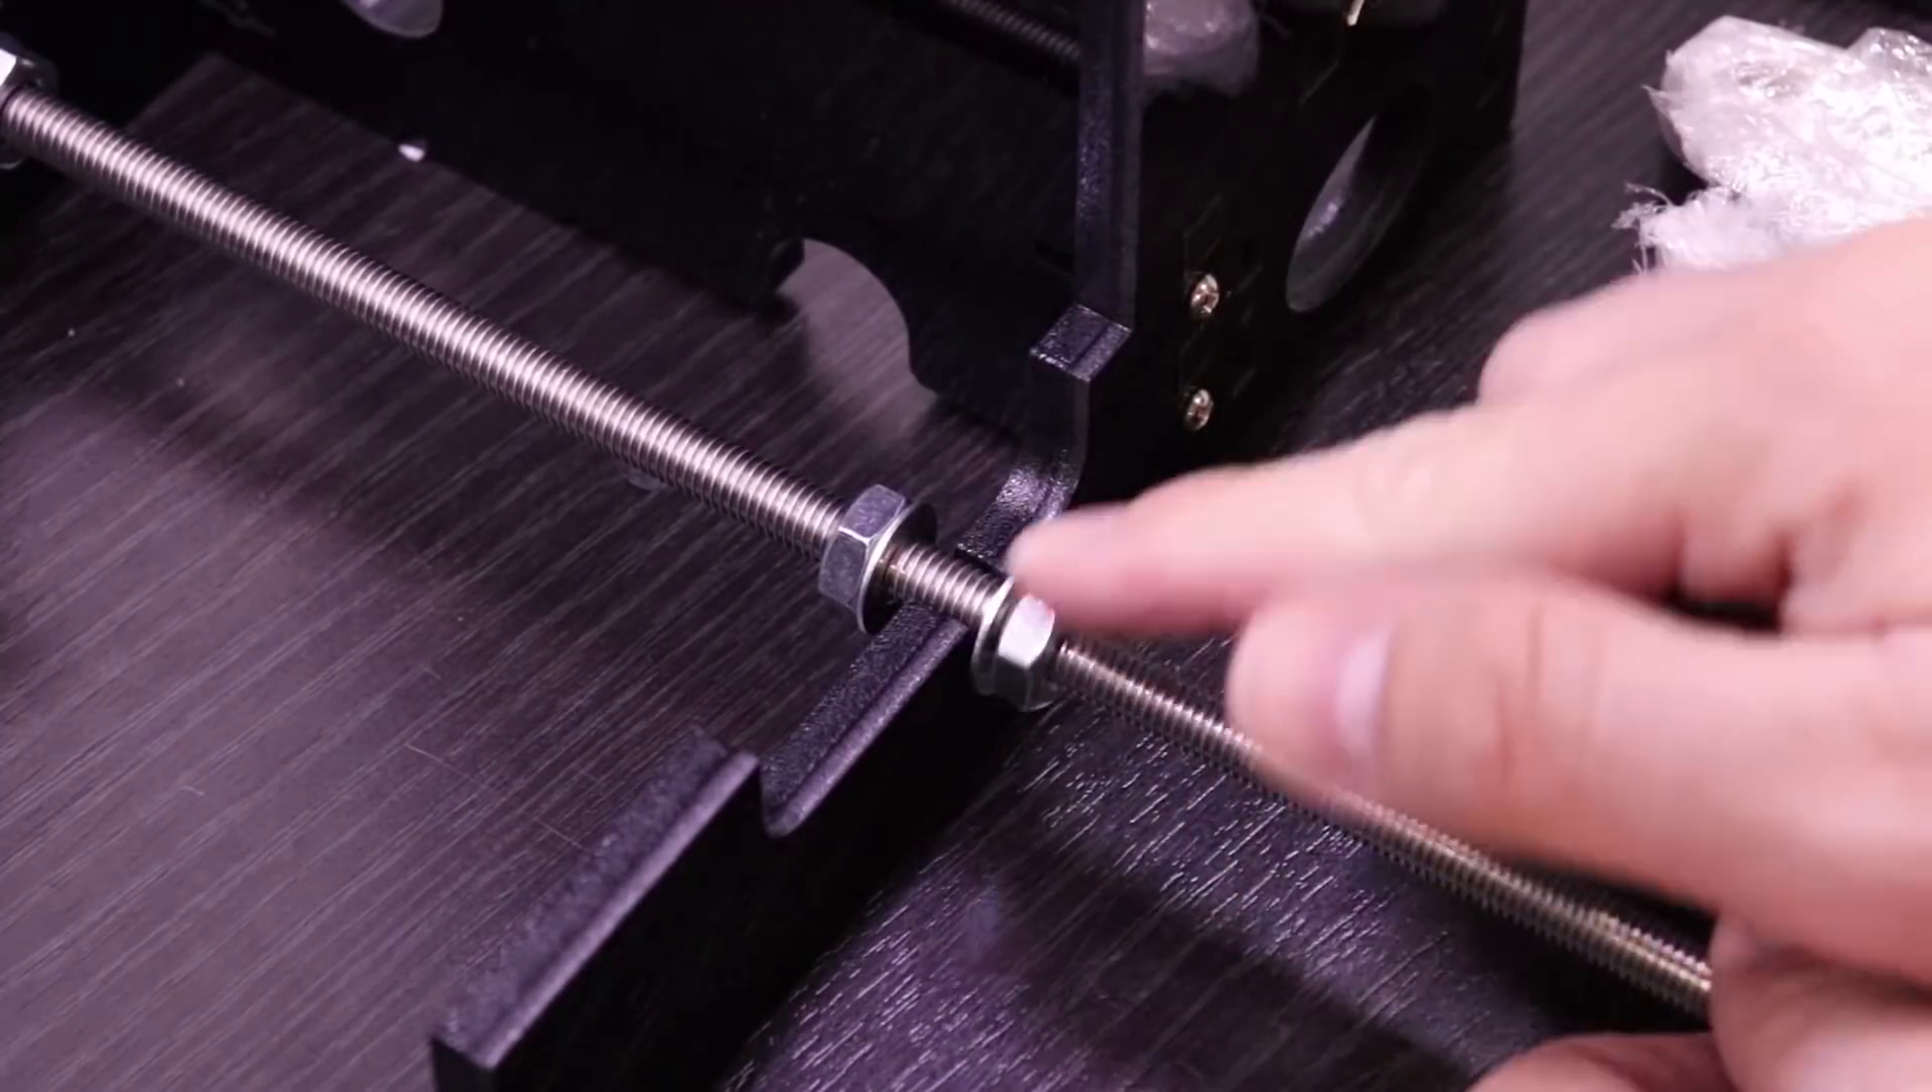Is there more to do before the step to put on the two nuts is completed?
No.